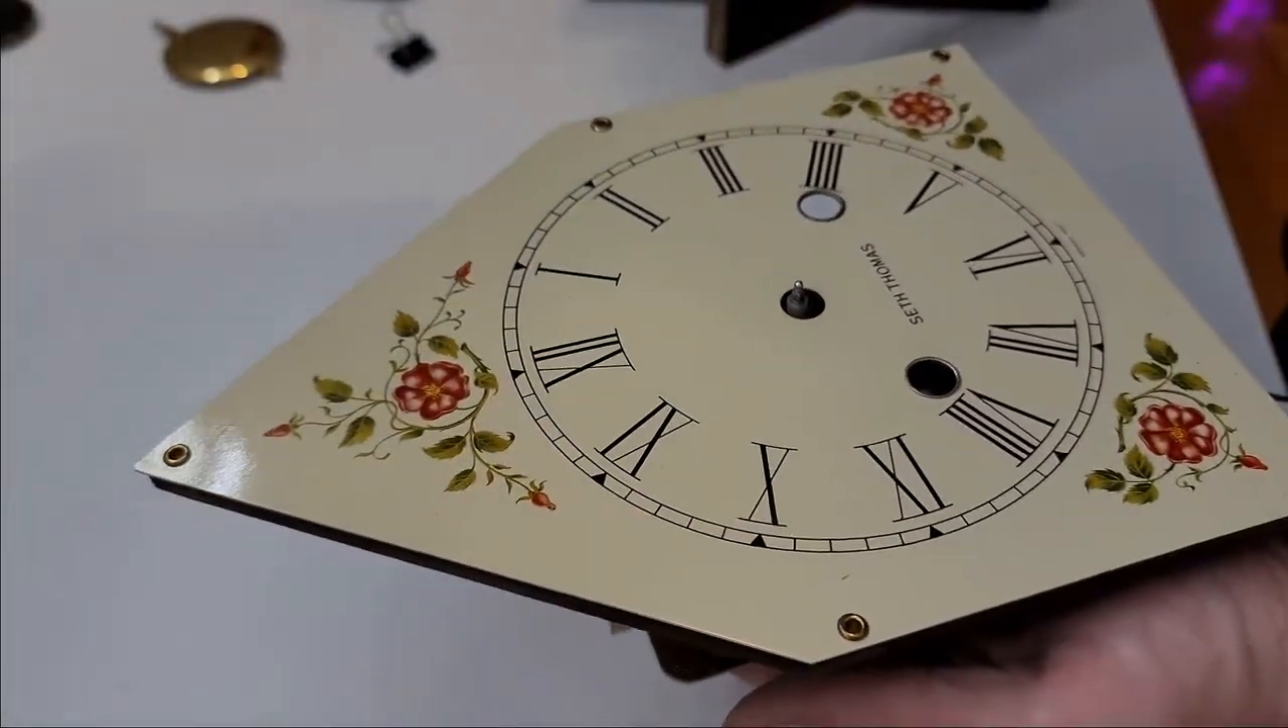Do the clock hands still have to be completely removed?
No.